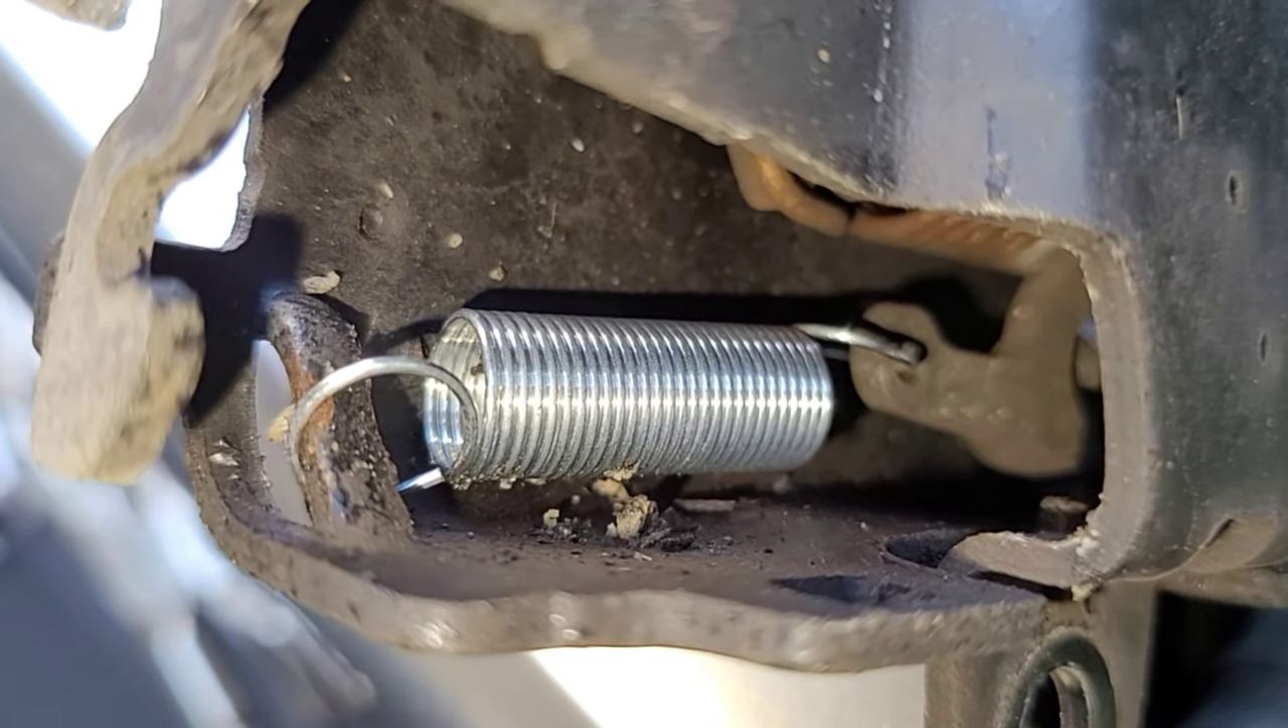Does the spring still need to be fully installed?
No.